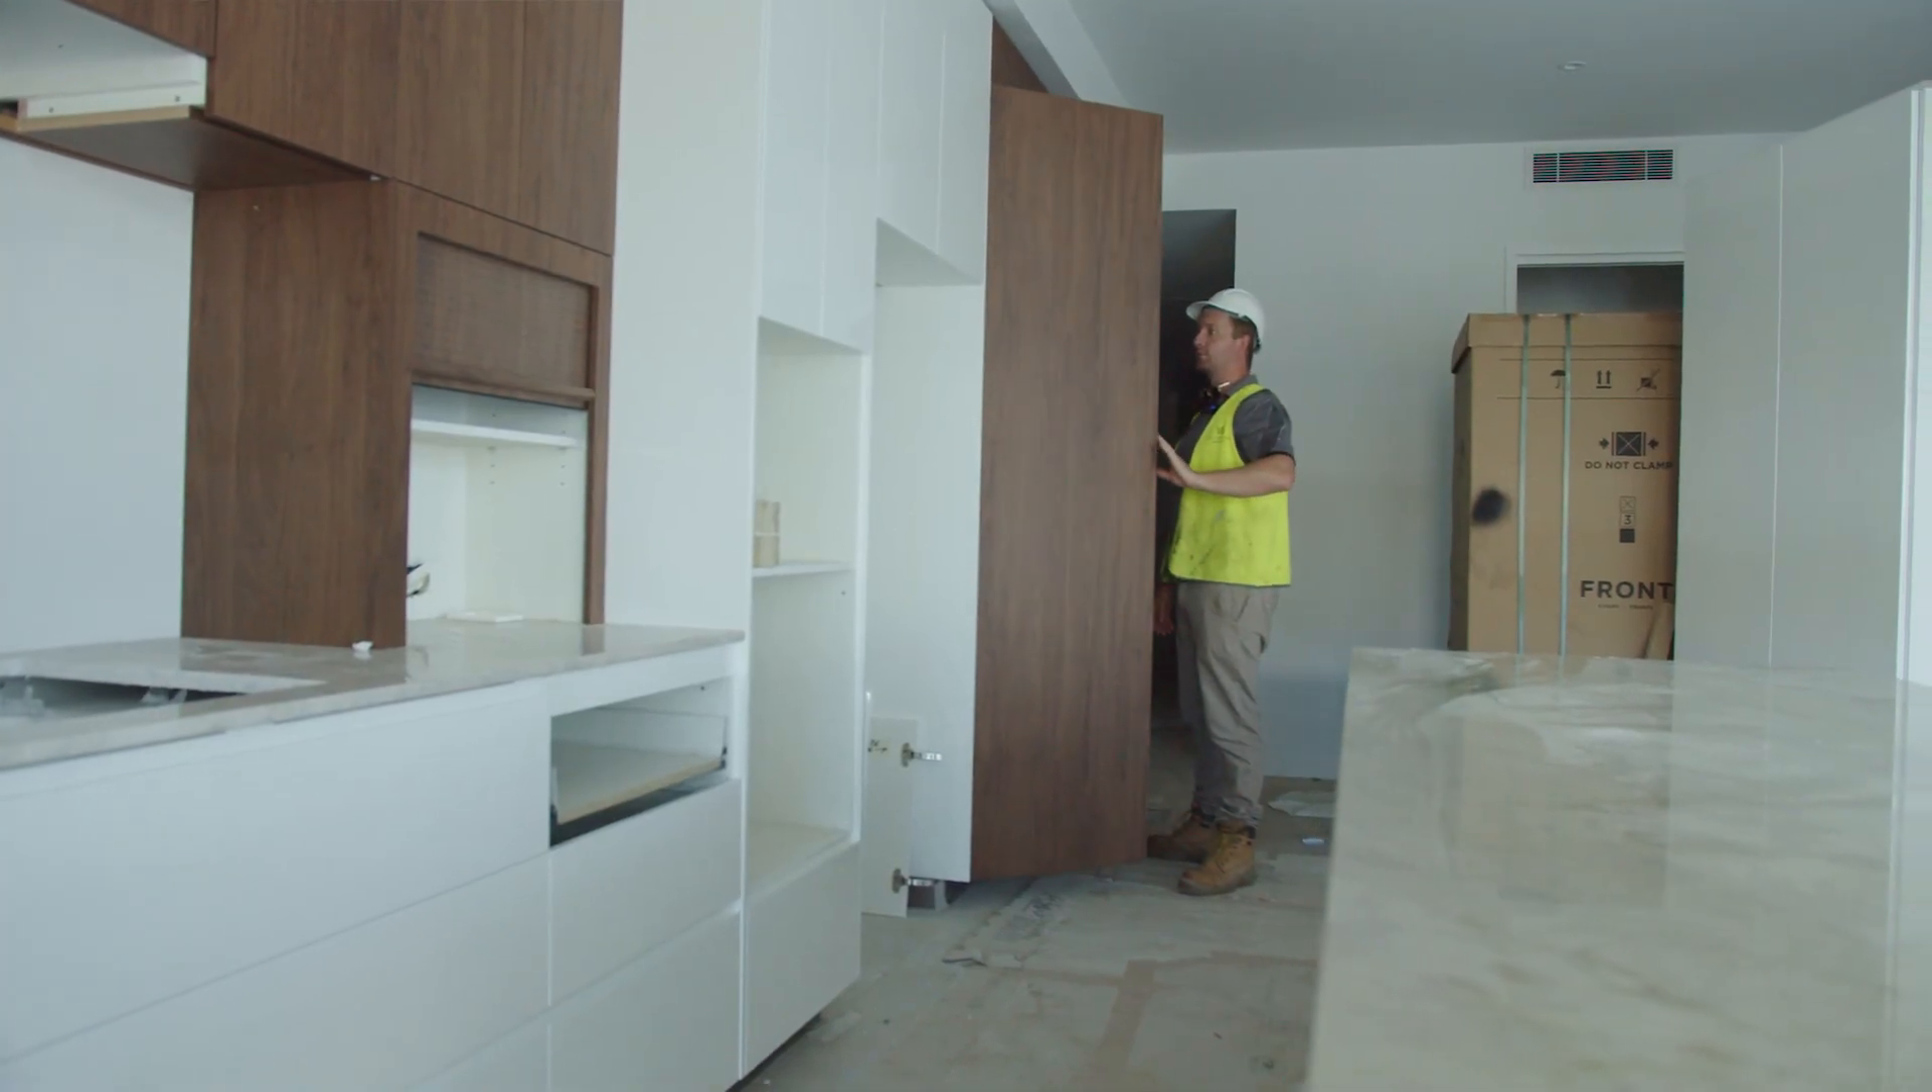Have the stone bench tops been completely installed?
Yes.